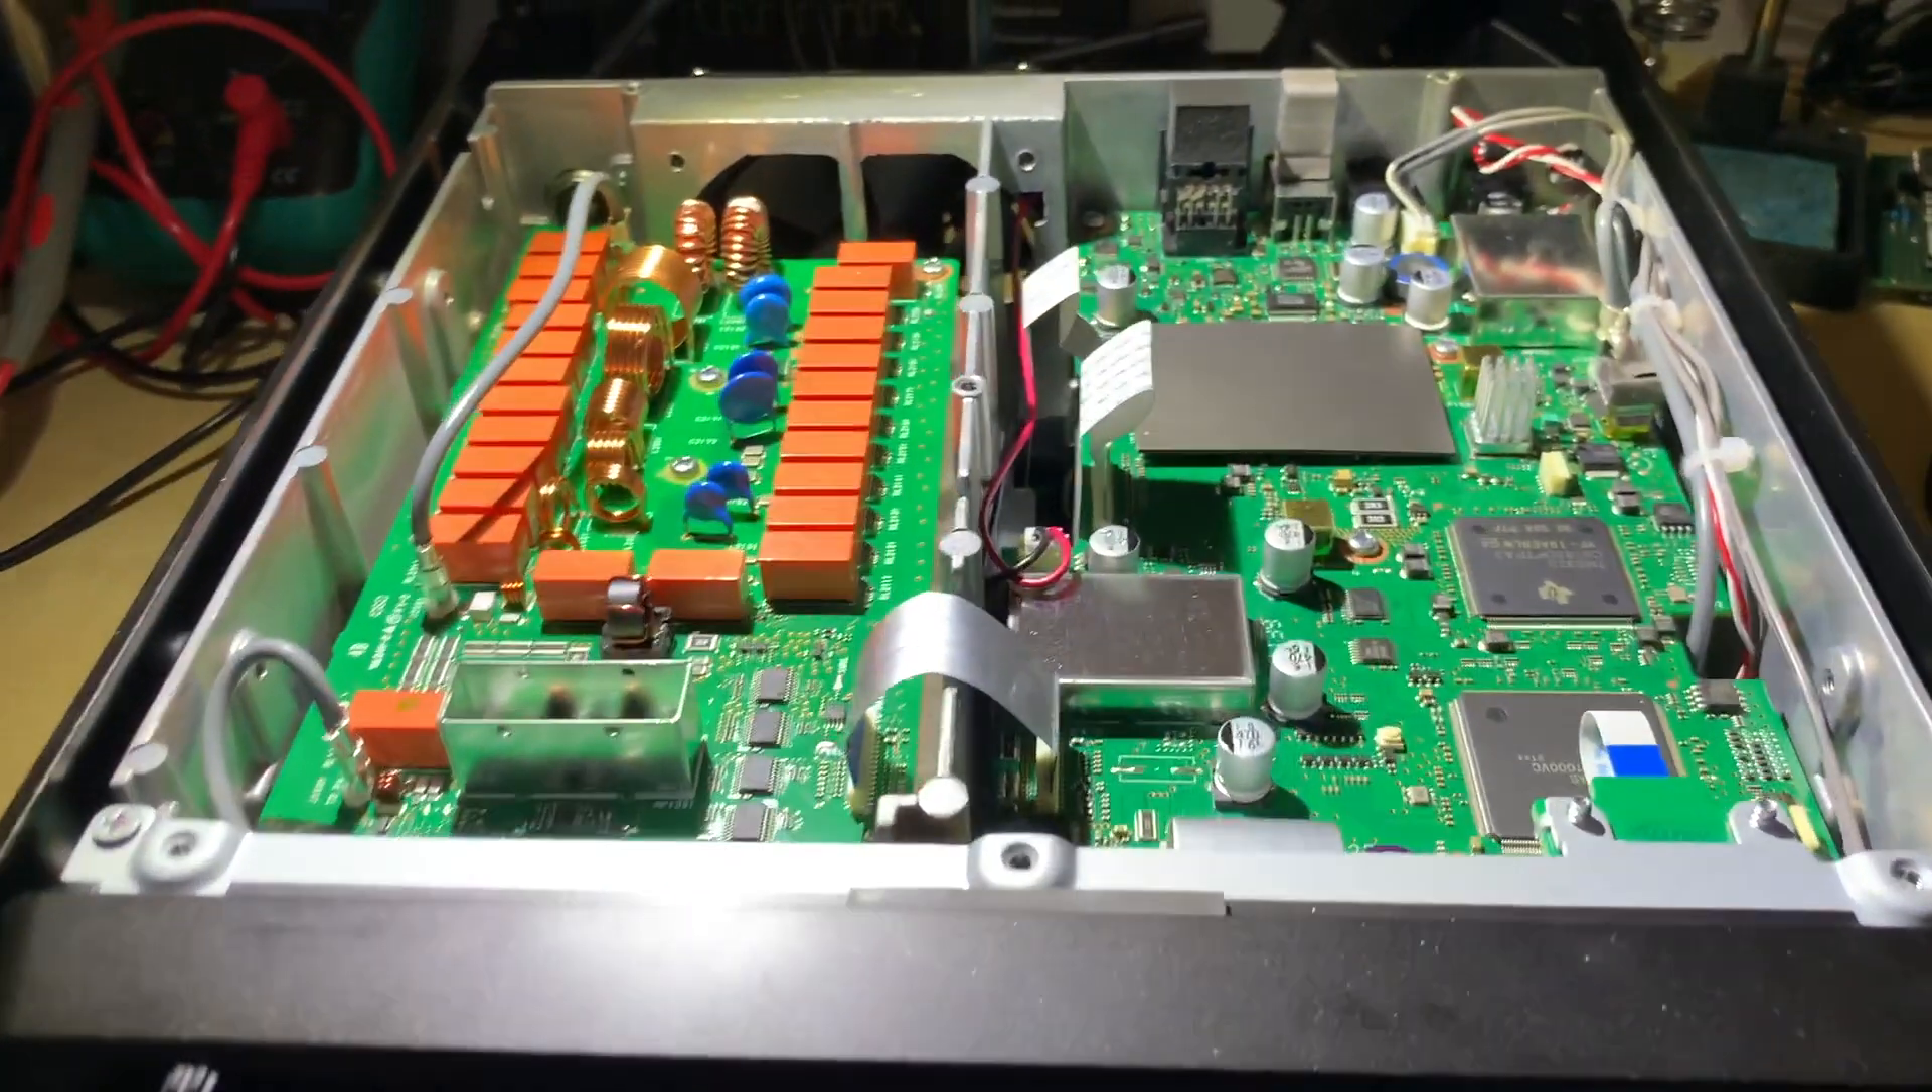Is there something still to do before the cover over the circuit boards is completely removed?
No.